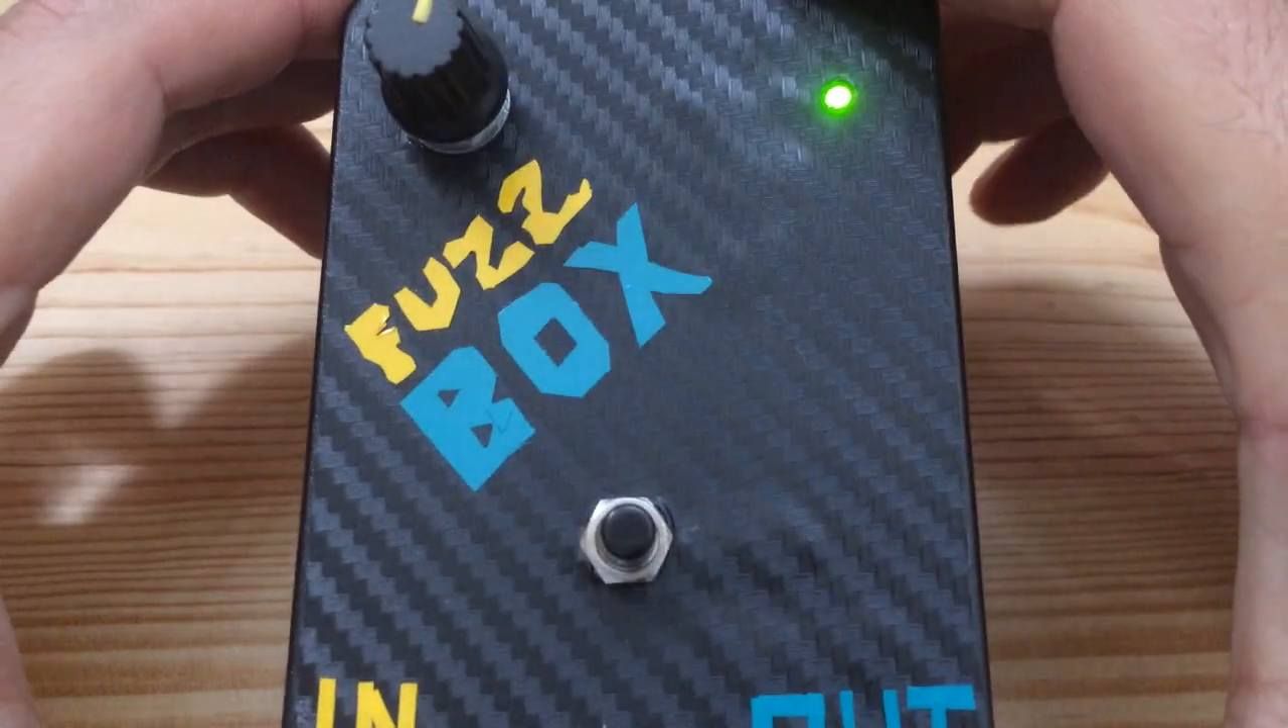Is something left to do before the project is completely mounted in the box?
No.